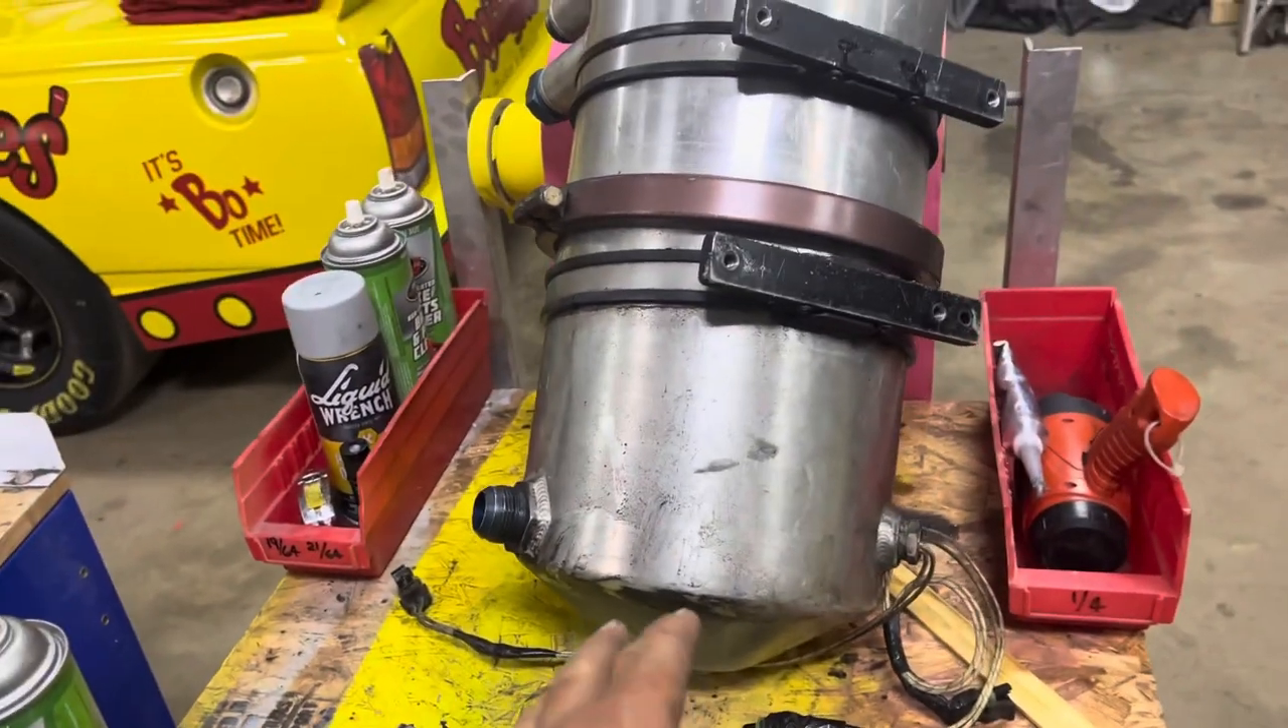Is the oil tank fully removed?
Yes.